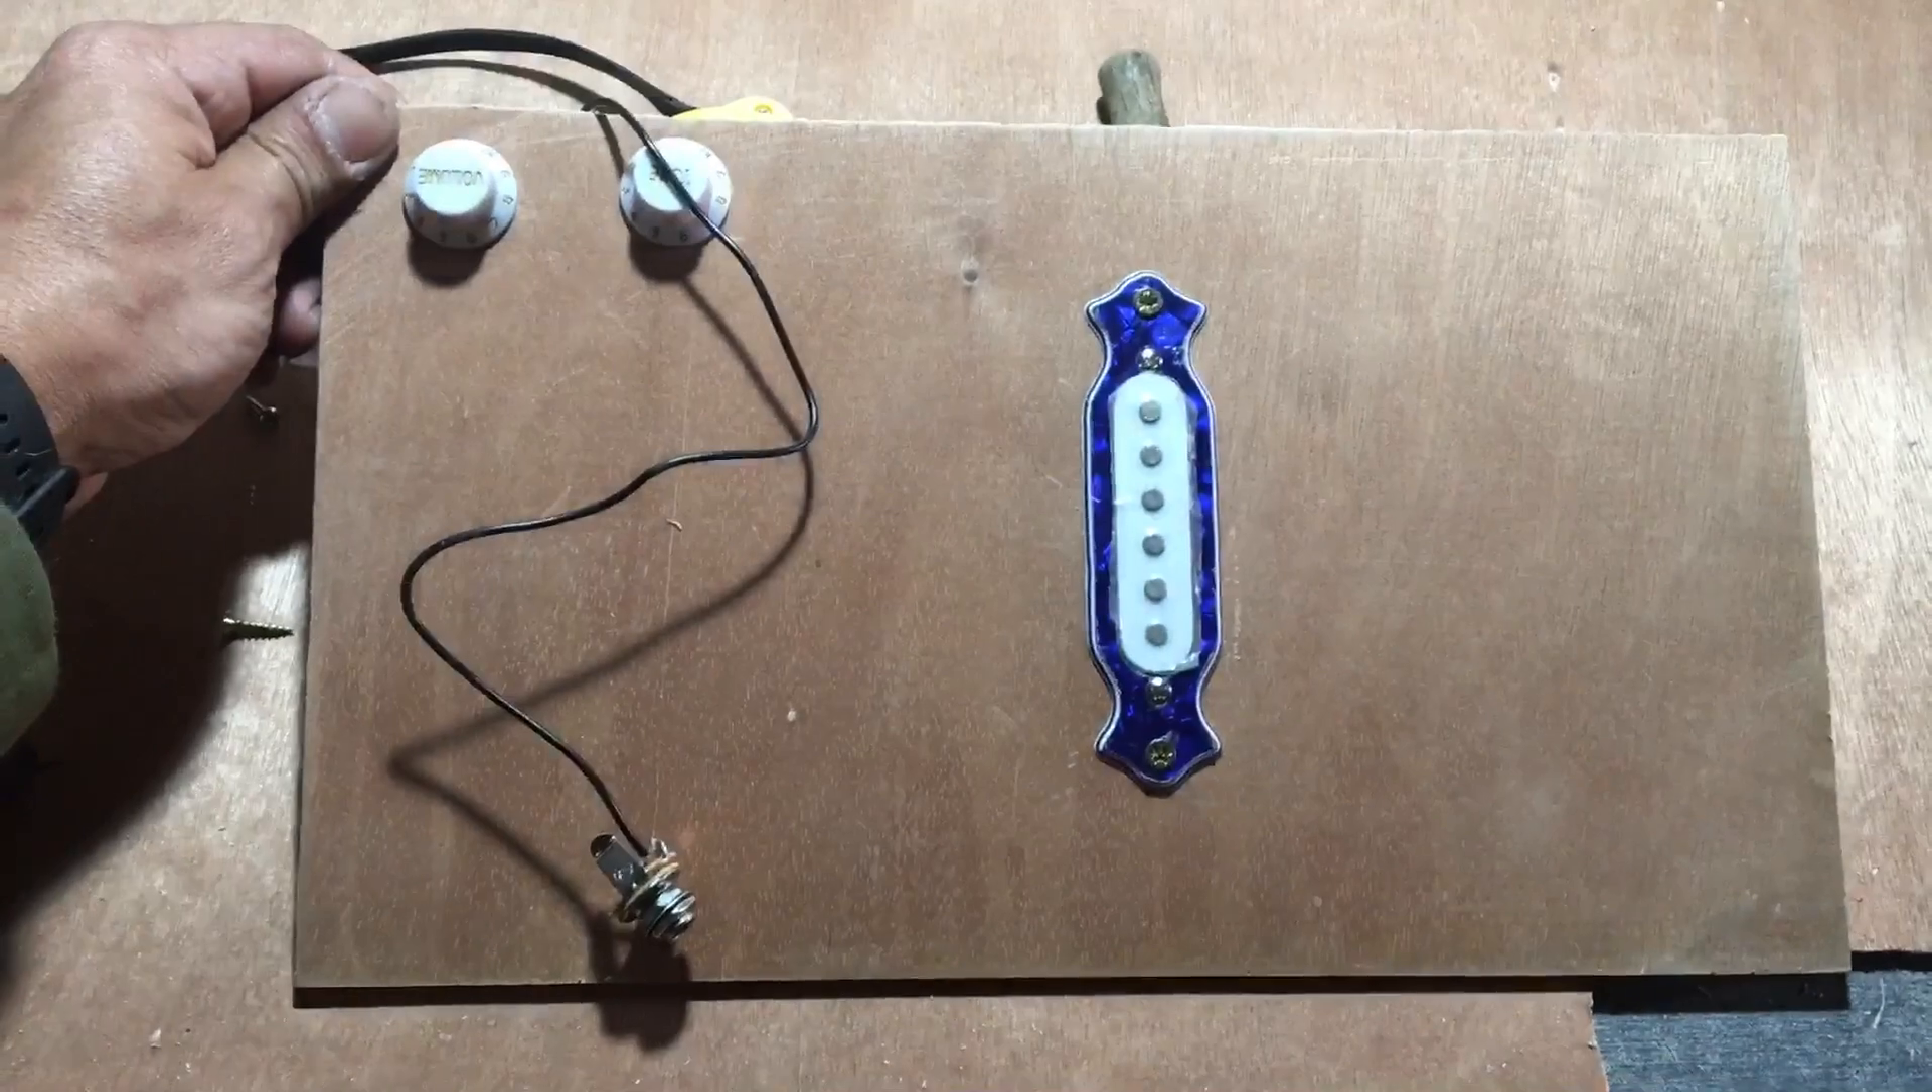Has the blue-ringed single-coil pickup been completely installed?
Yes.